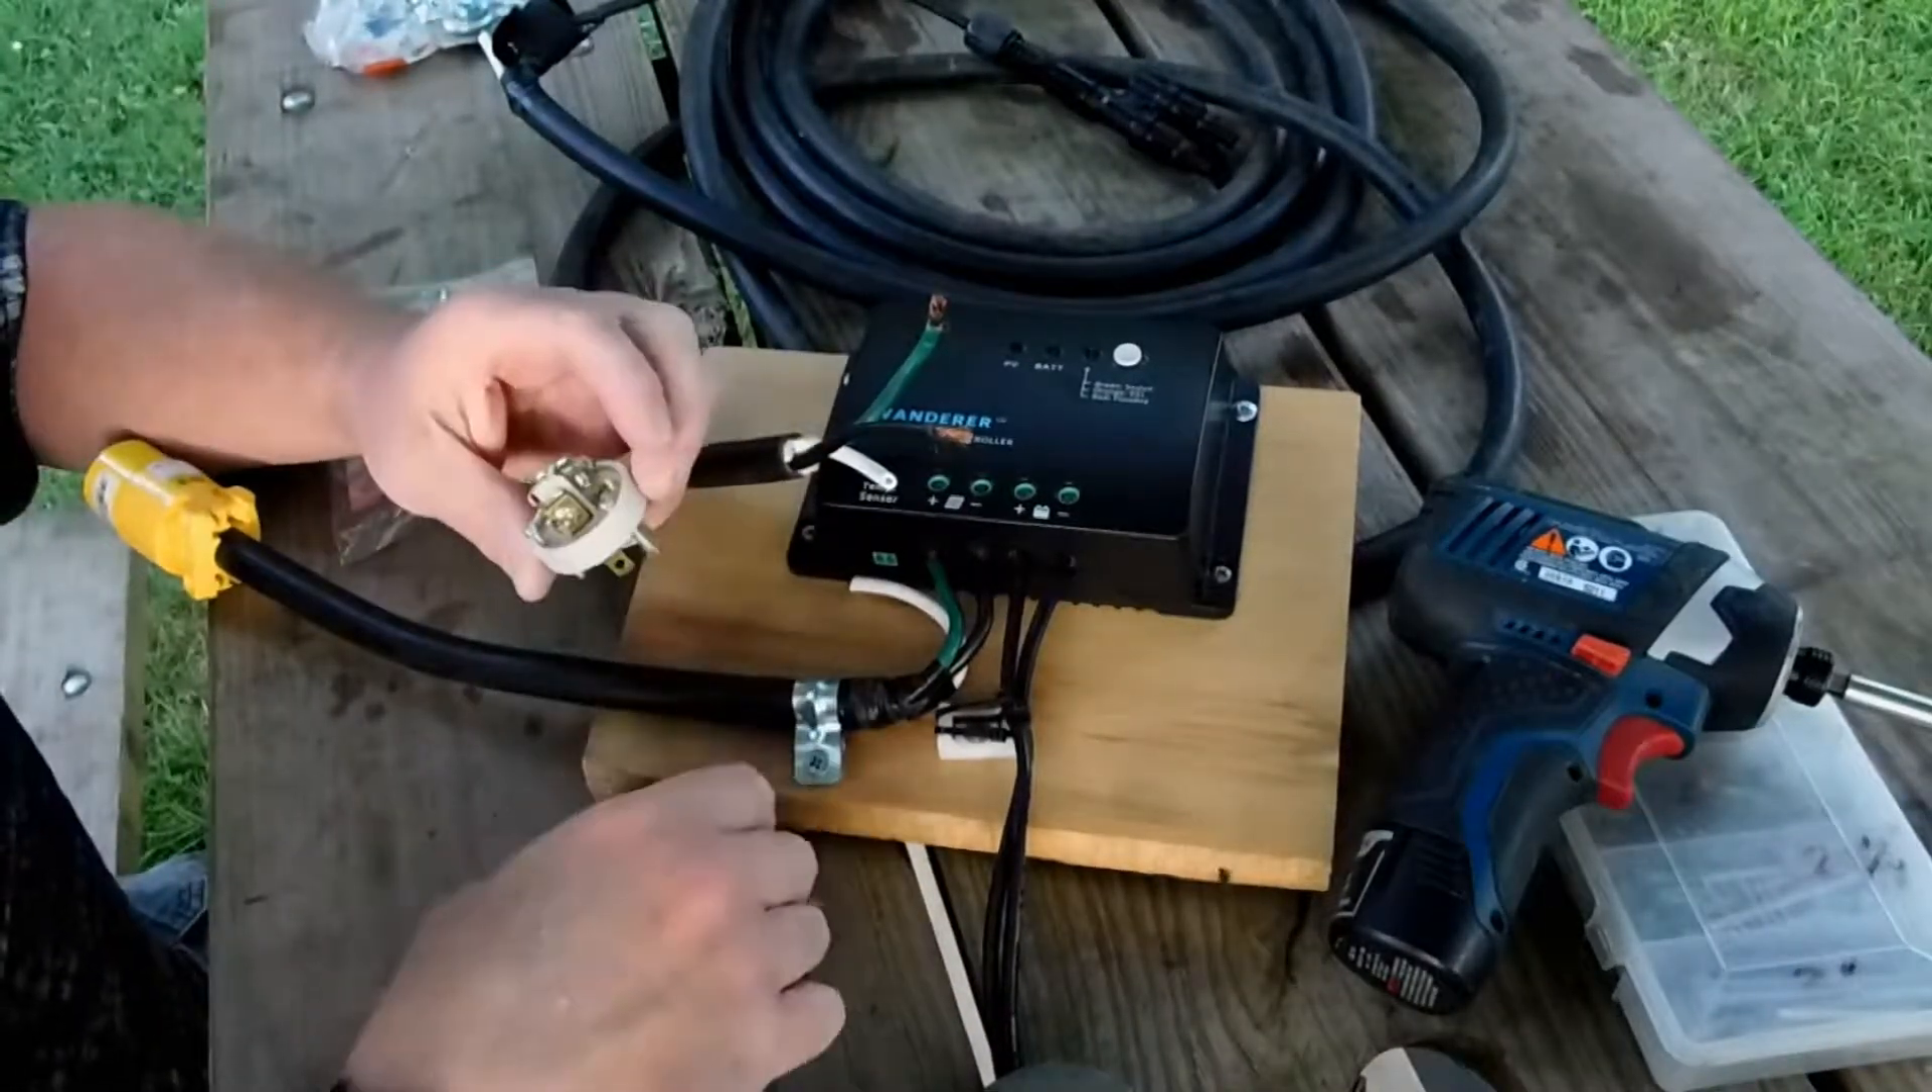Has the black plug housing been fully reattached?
No.